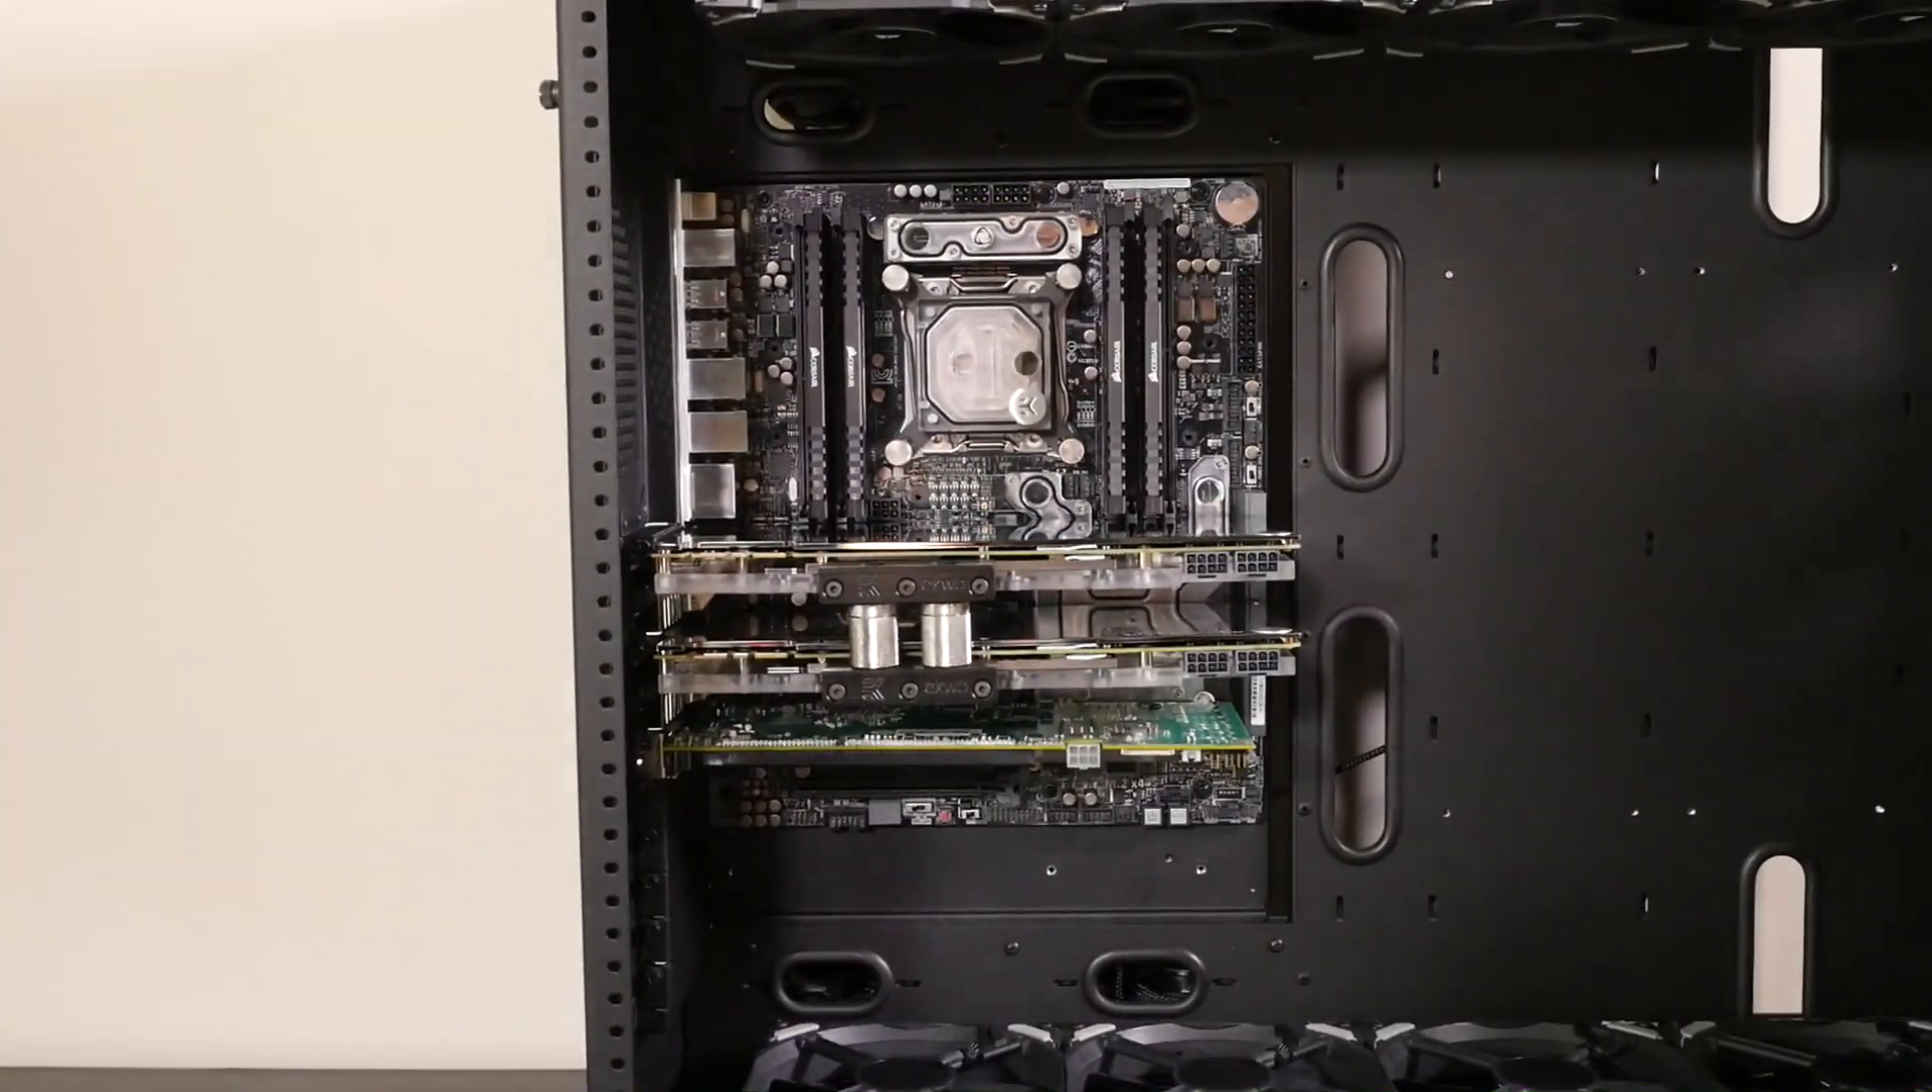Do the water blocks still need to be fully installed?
No.